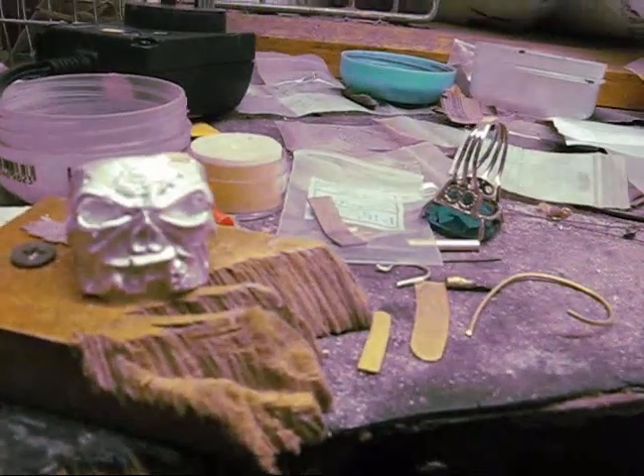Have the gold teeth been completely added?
No.